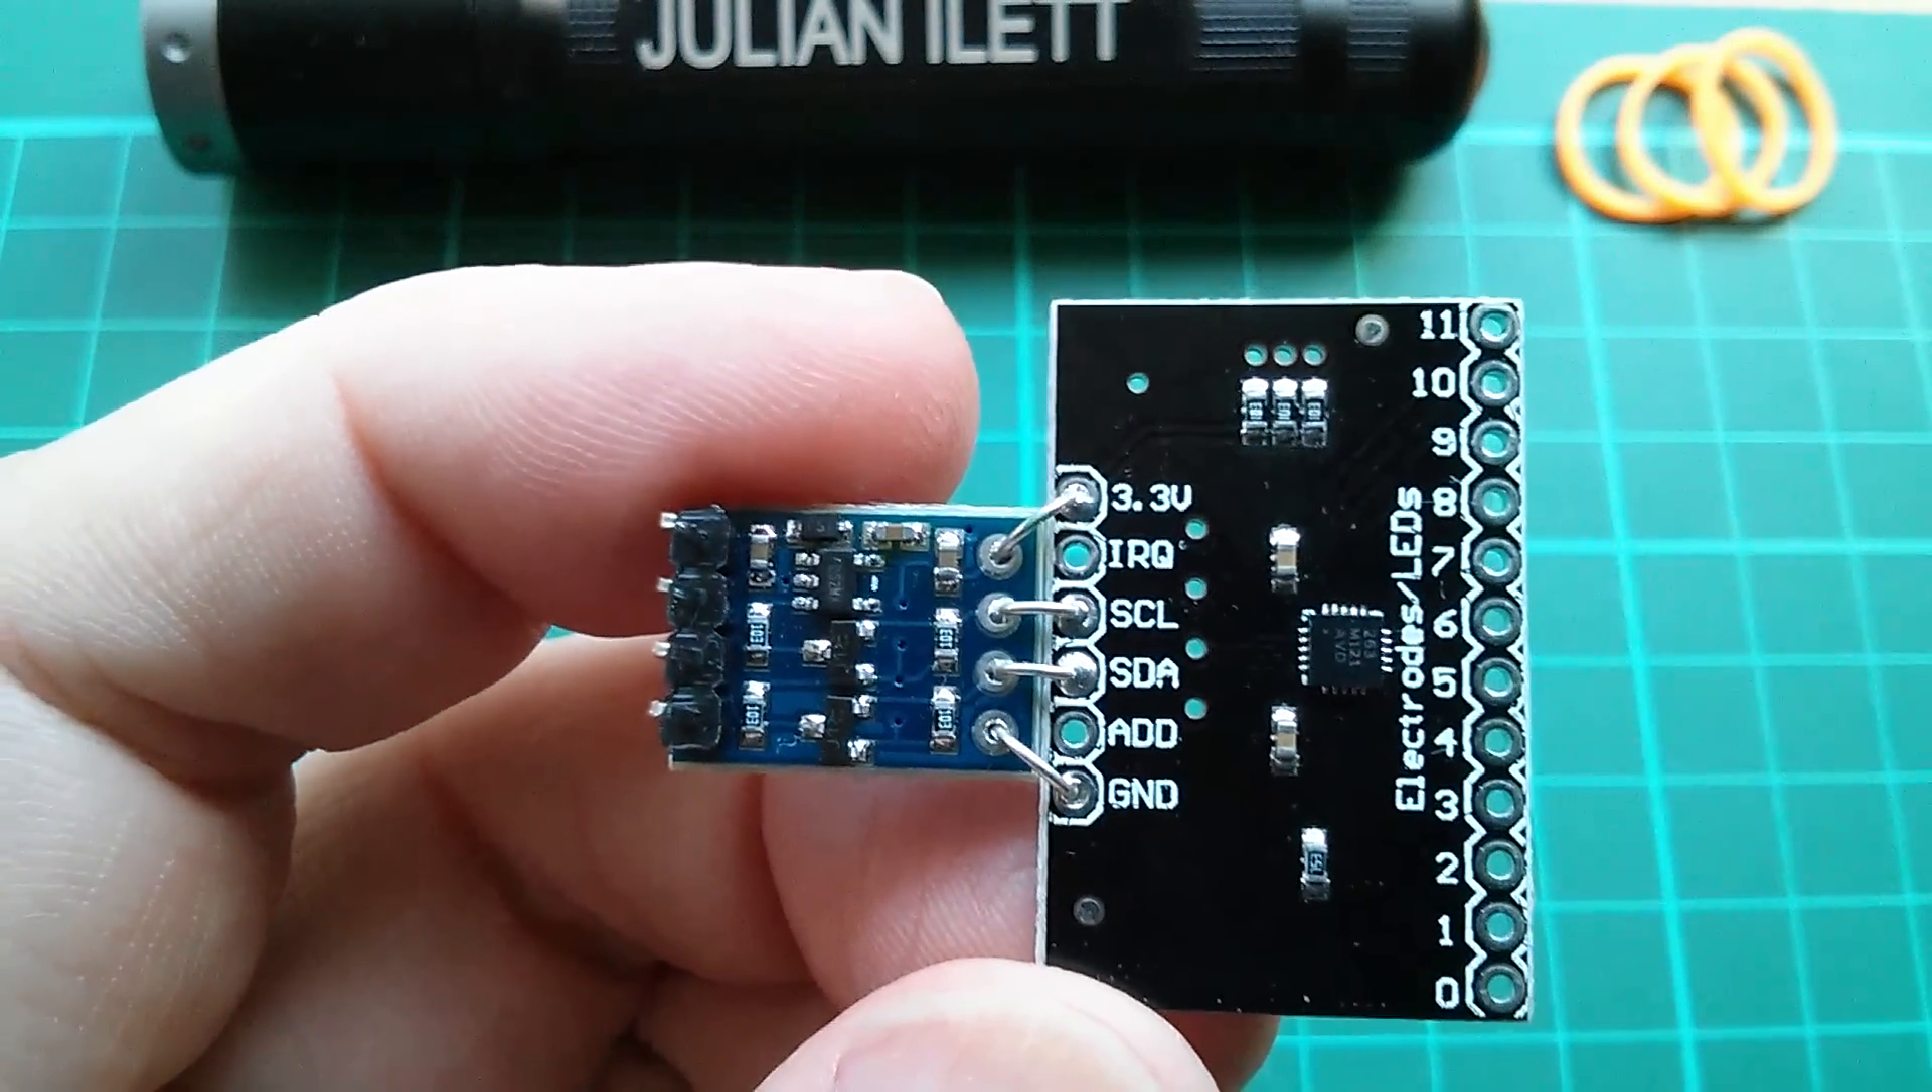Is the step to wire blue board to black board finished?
Yes.